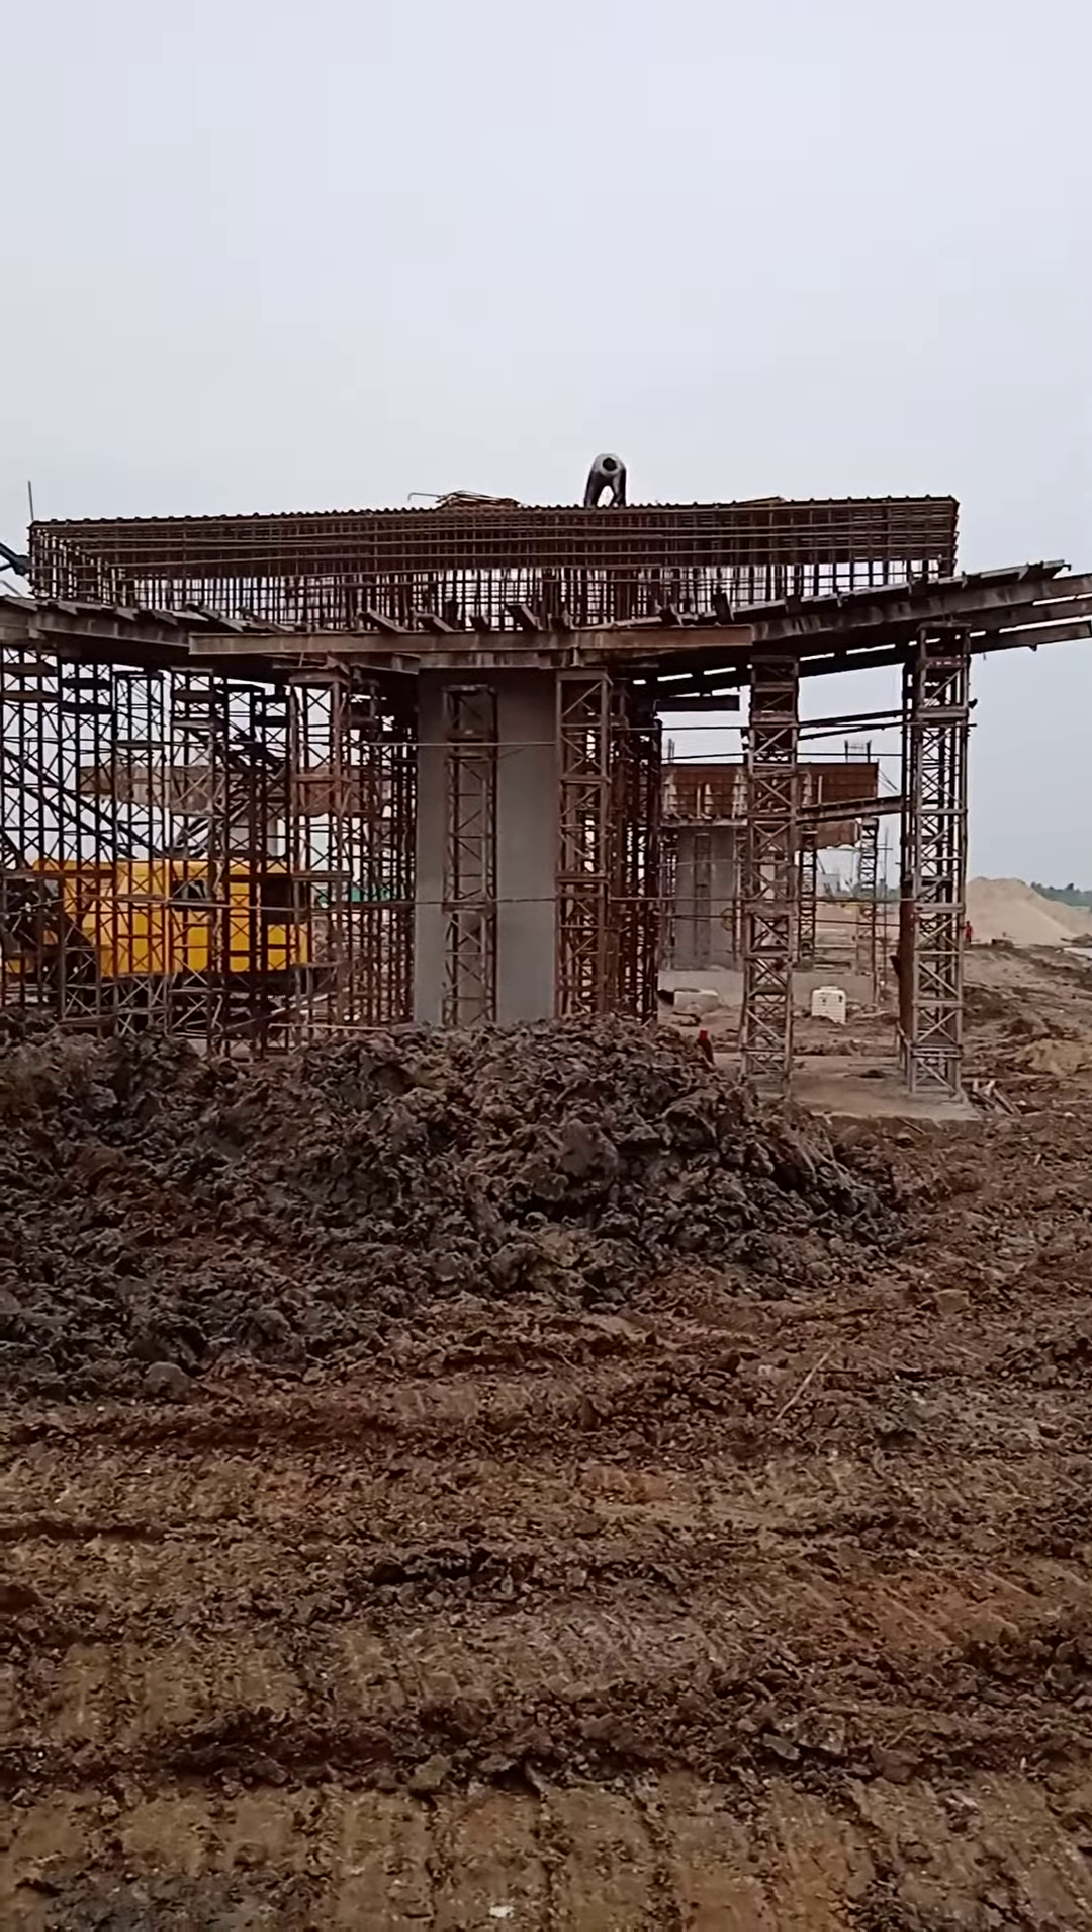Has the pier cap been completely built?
No.